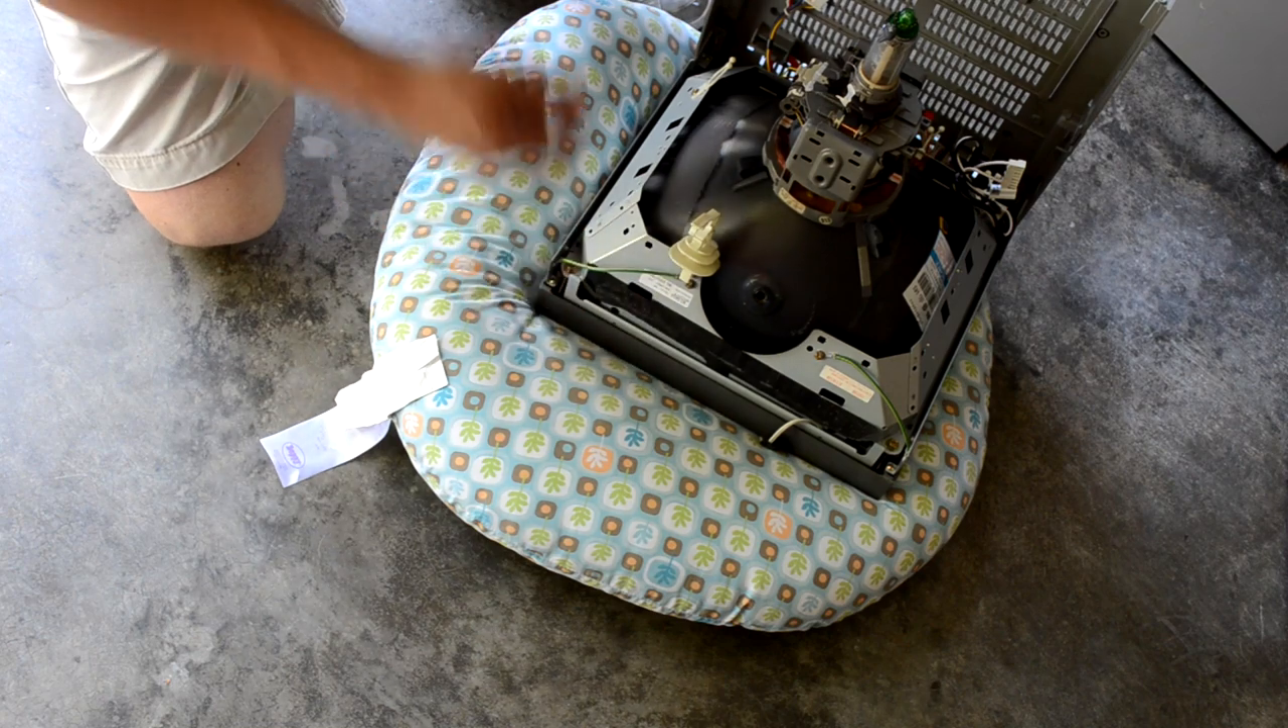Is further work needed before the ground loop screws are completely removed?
Yes.